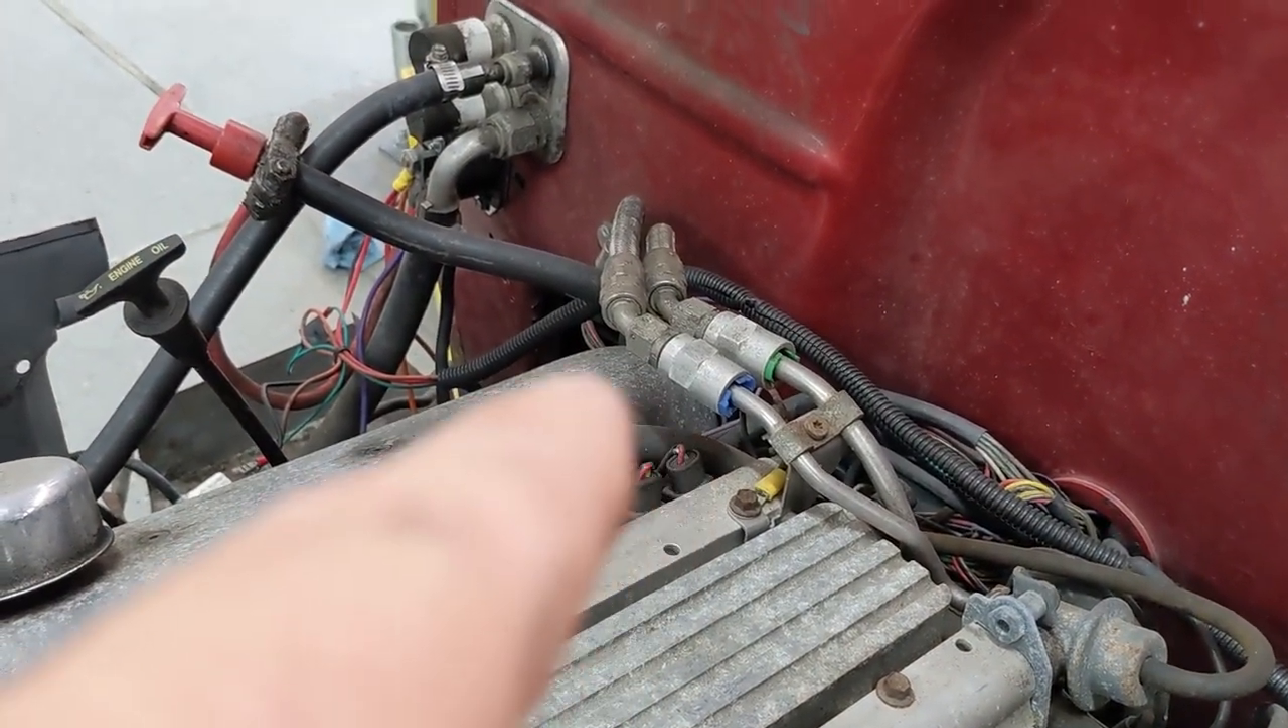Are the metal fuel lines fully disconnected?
No.